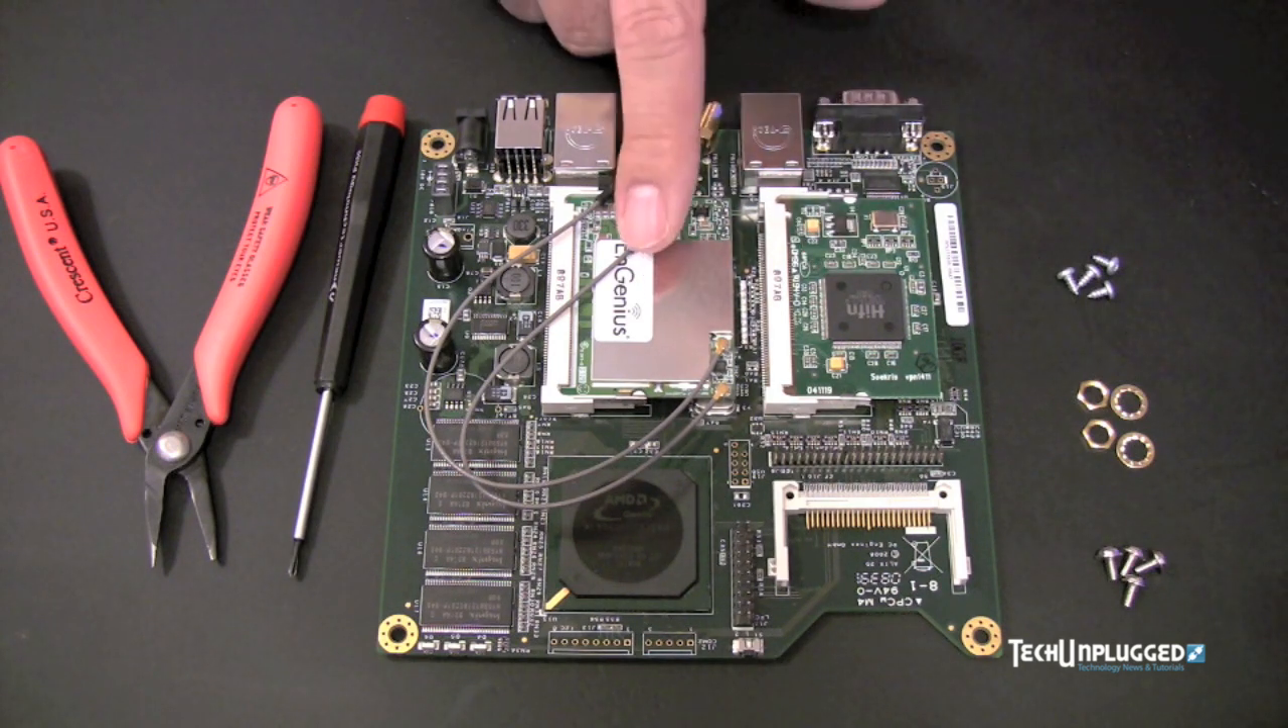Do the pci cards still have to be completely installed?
No.